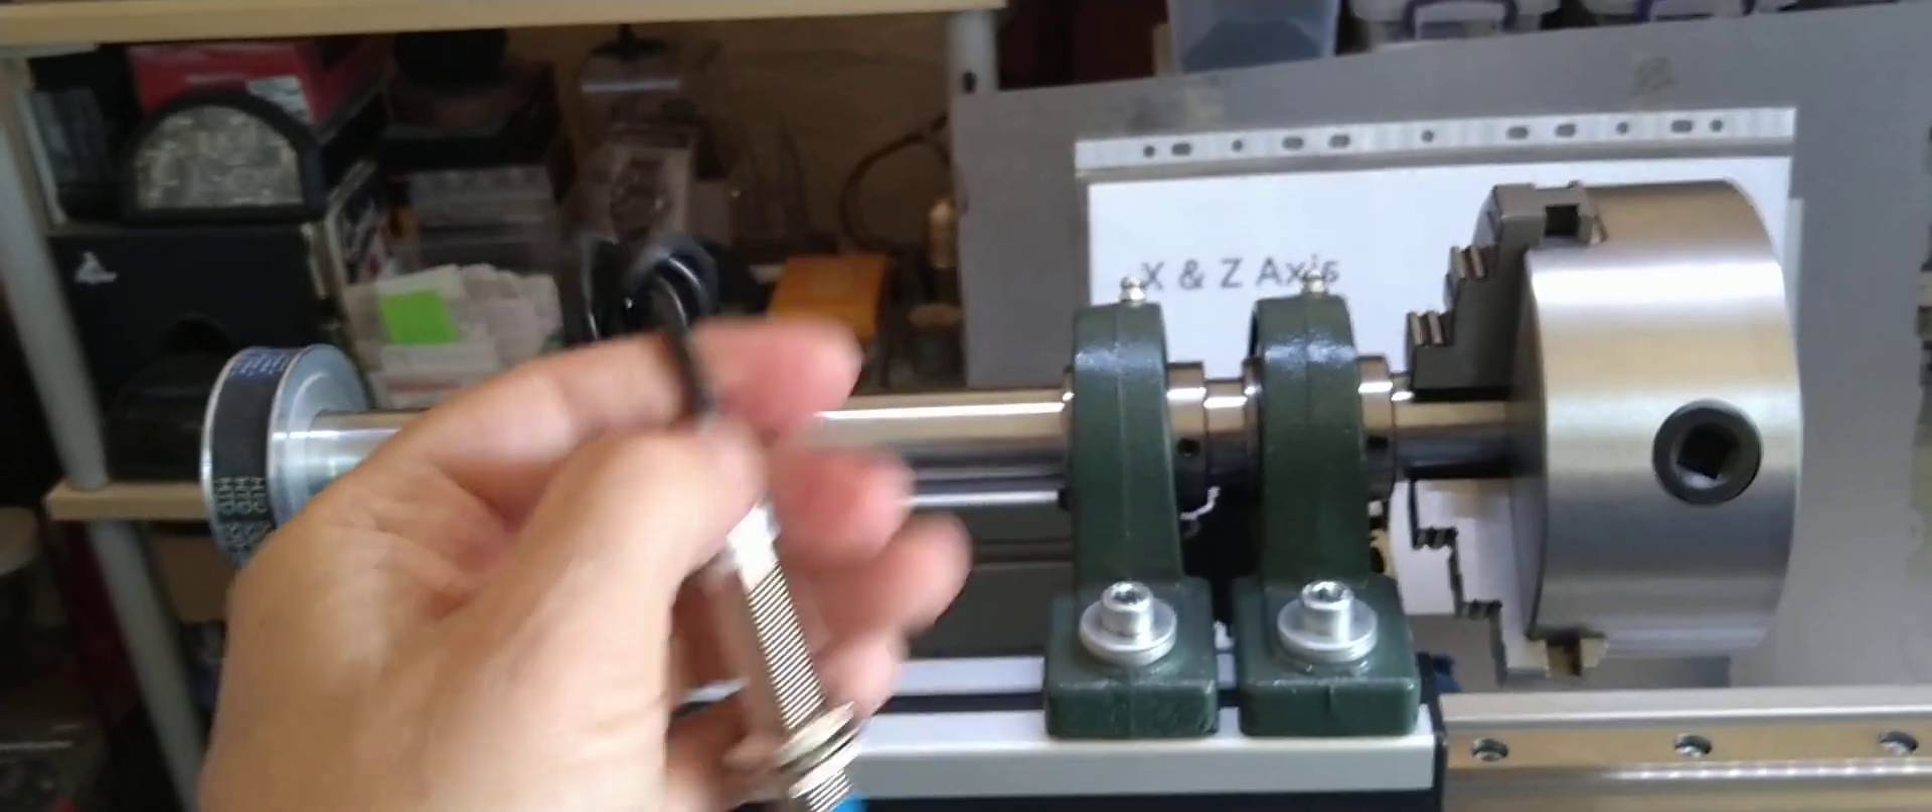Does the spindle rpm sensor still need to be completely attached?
Yes.